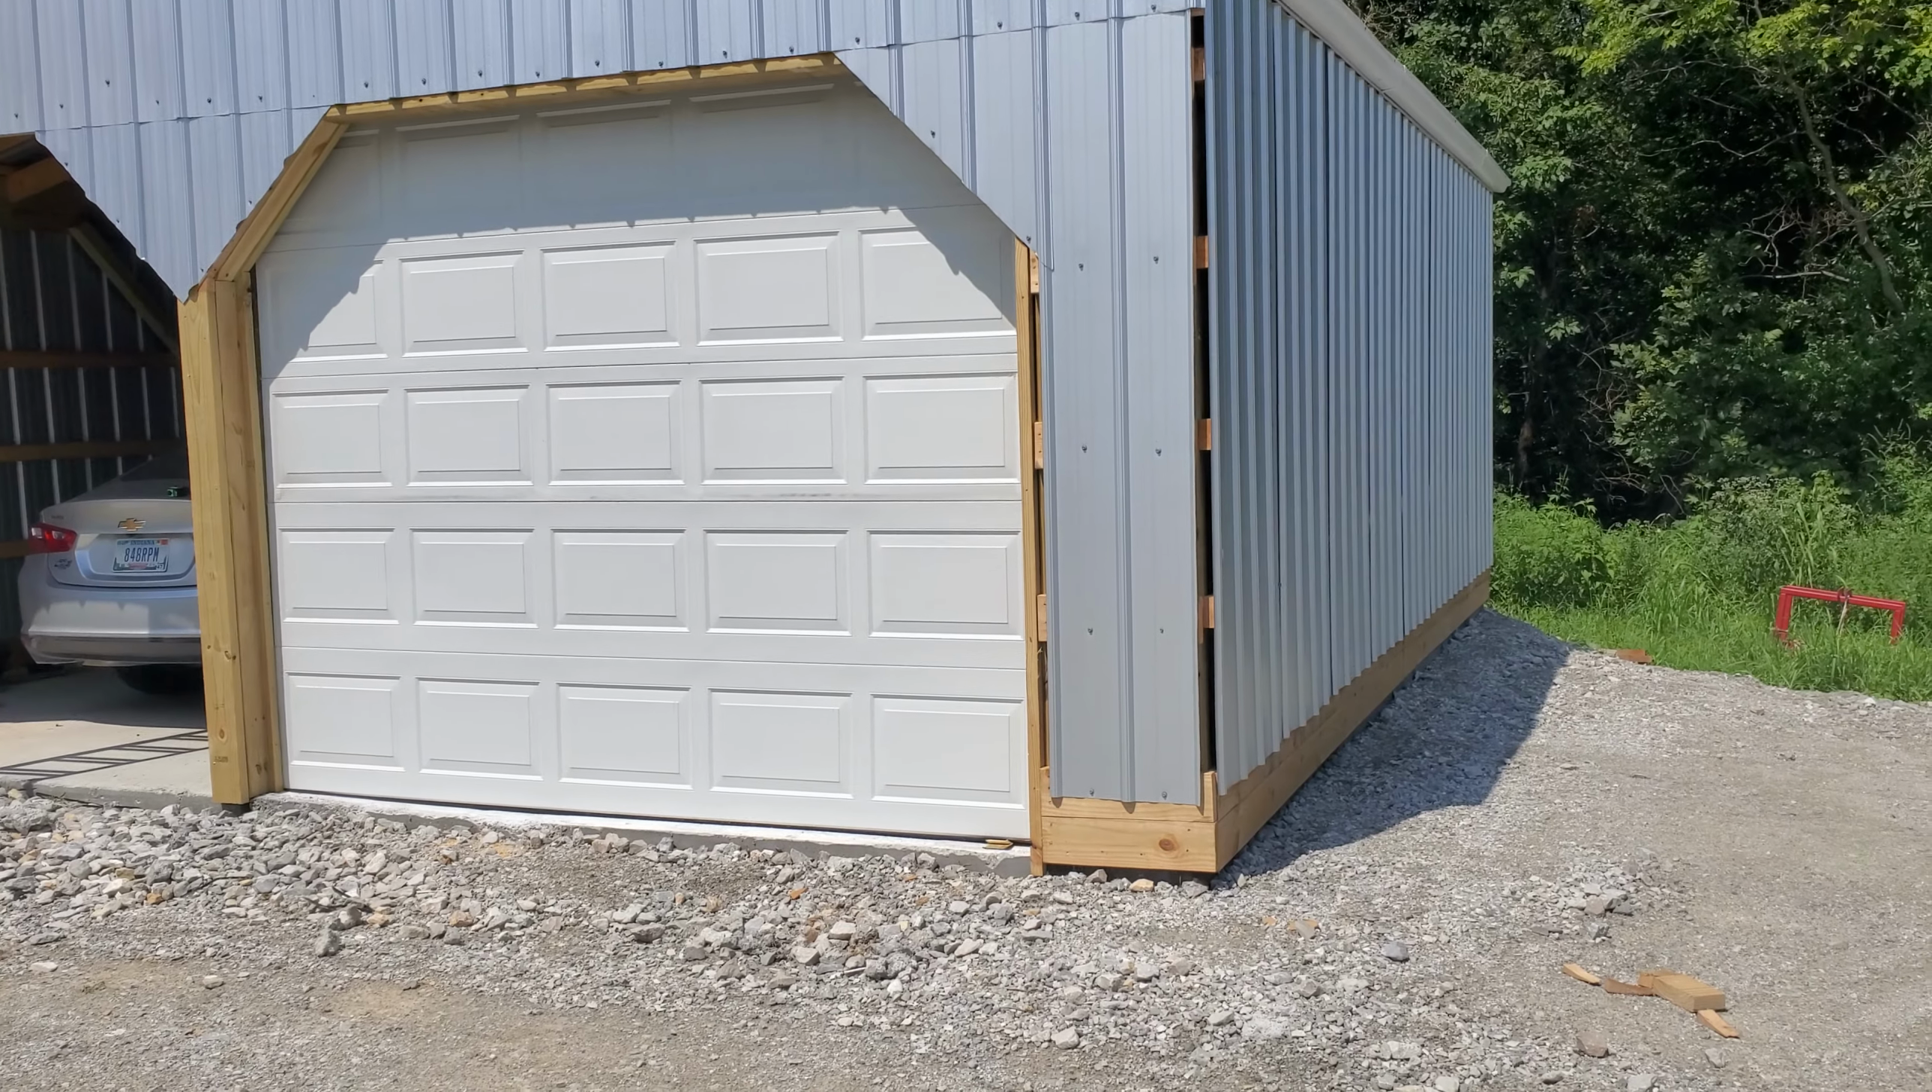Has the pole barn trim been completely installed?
No.